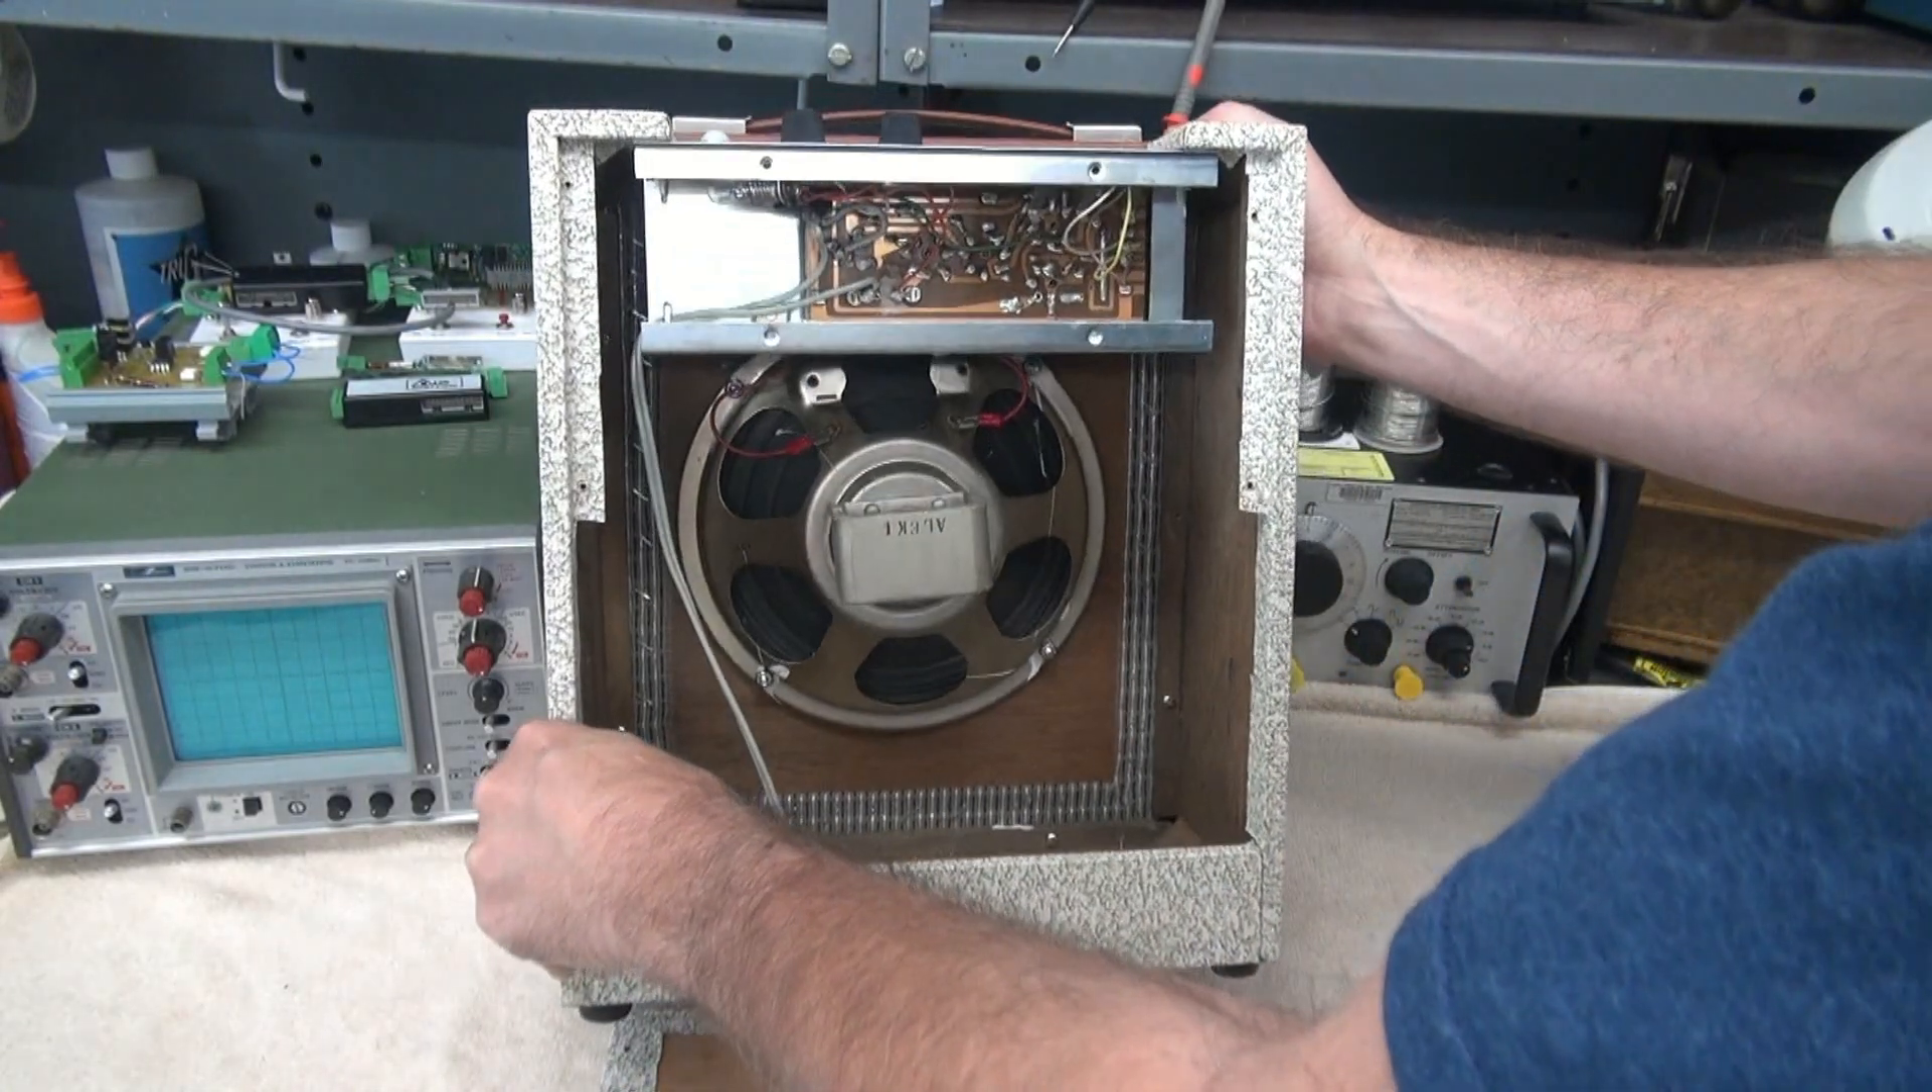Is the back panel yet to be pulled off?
No.